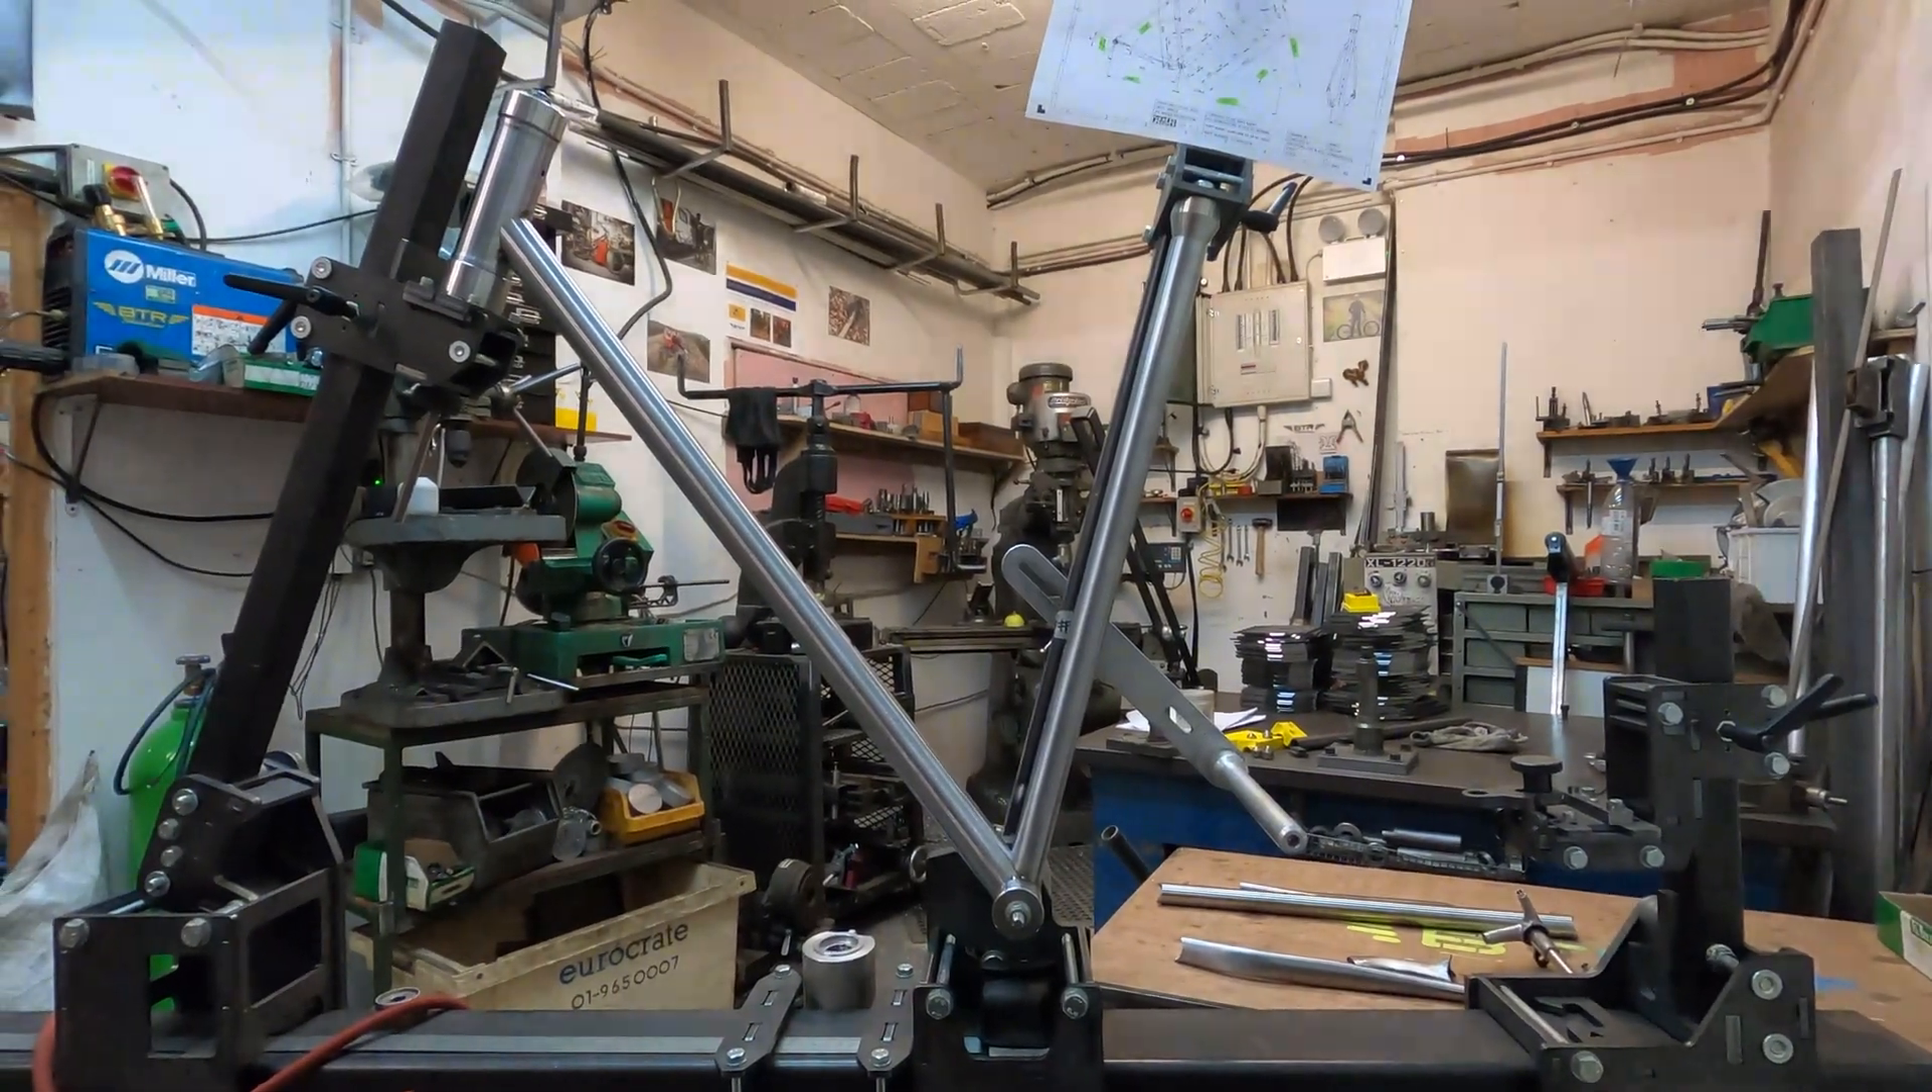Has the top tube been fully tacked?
No.